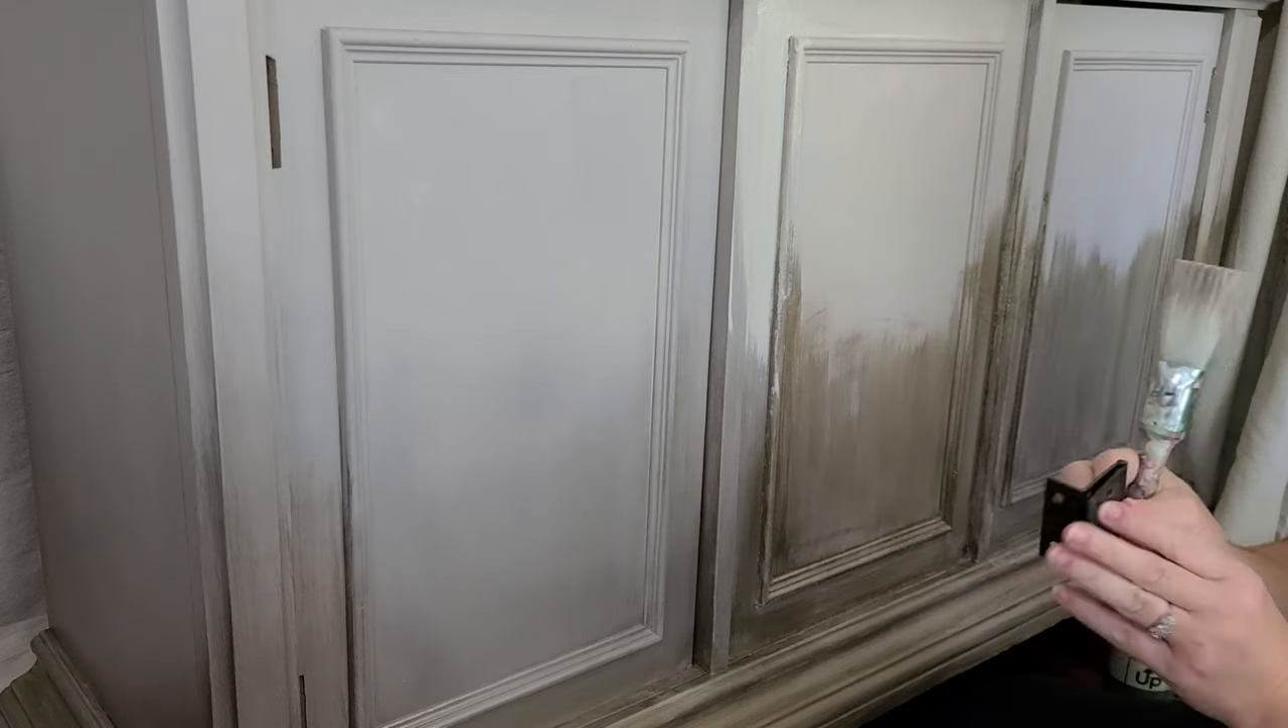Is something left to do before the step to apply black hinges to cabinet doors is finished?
Yes.